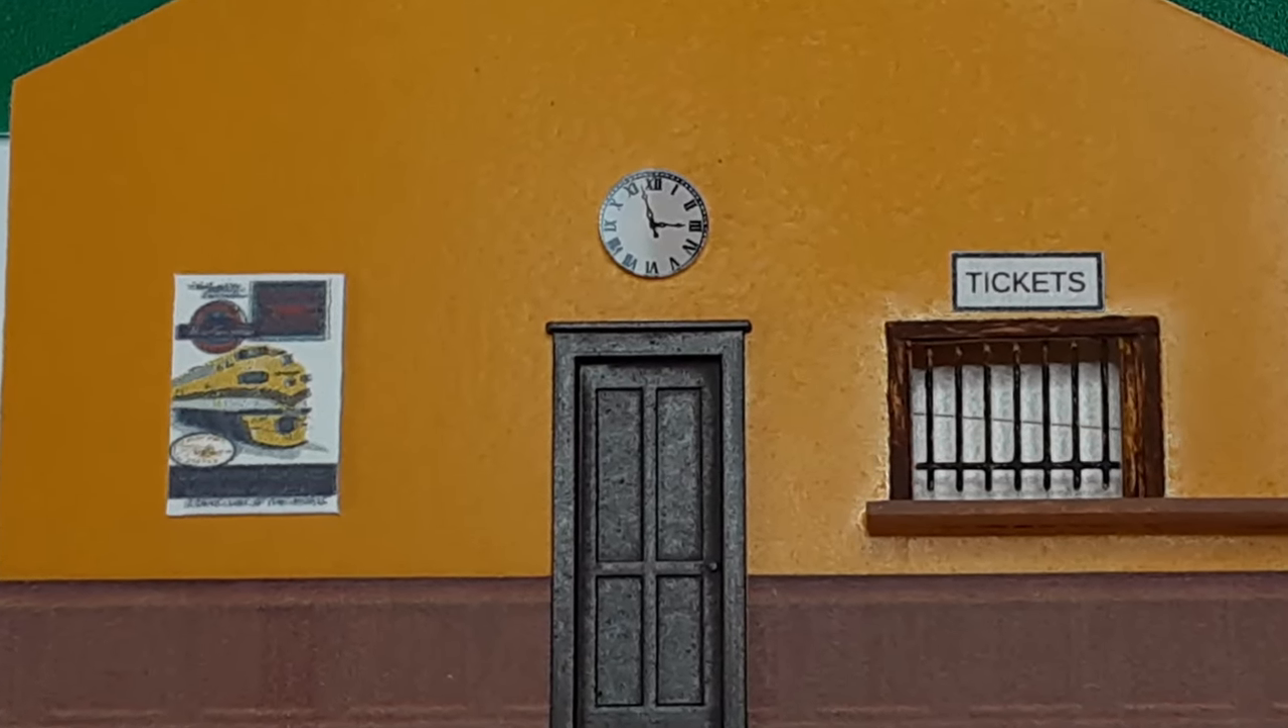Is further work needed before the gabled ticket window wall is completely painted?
No.